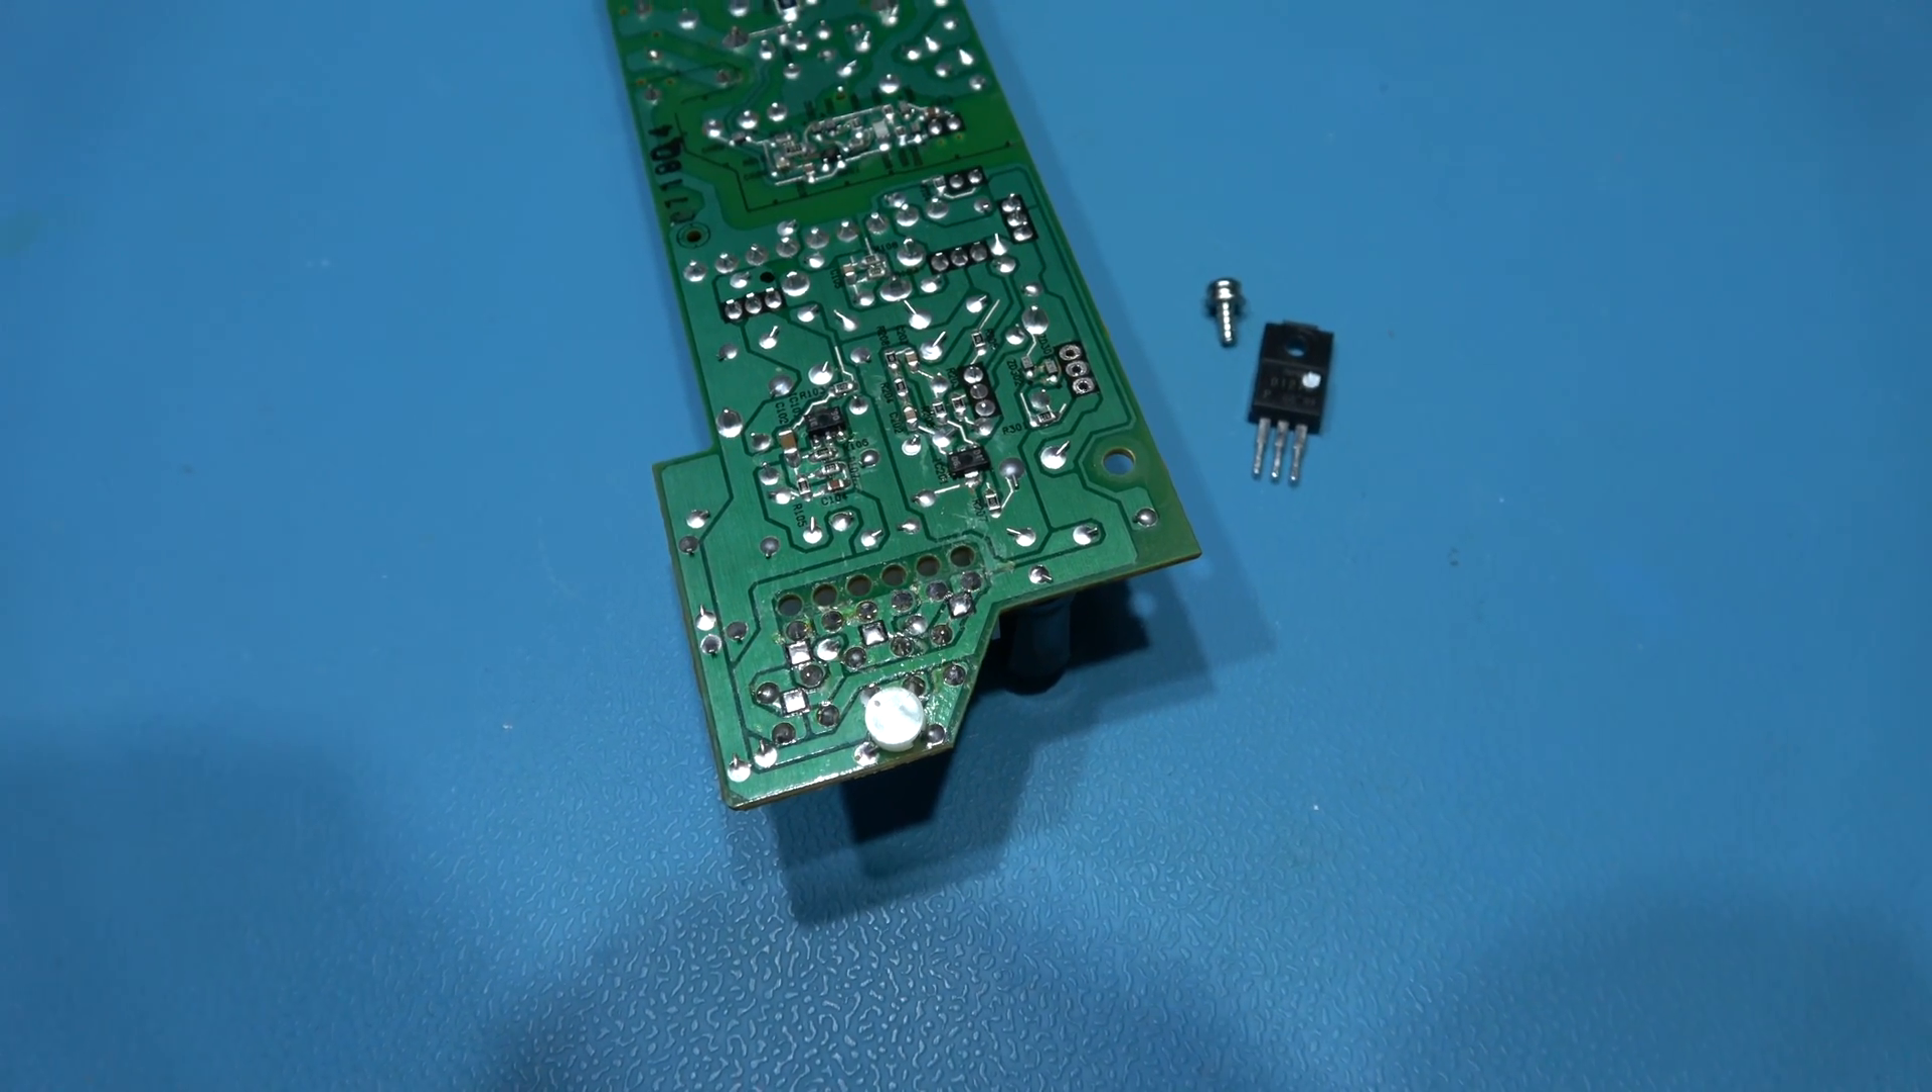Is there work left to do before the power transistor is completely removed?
No.